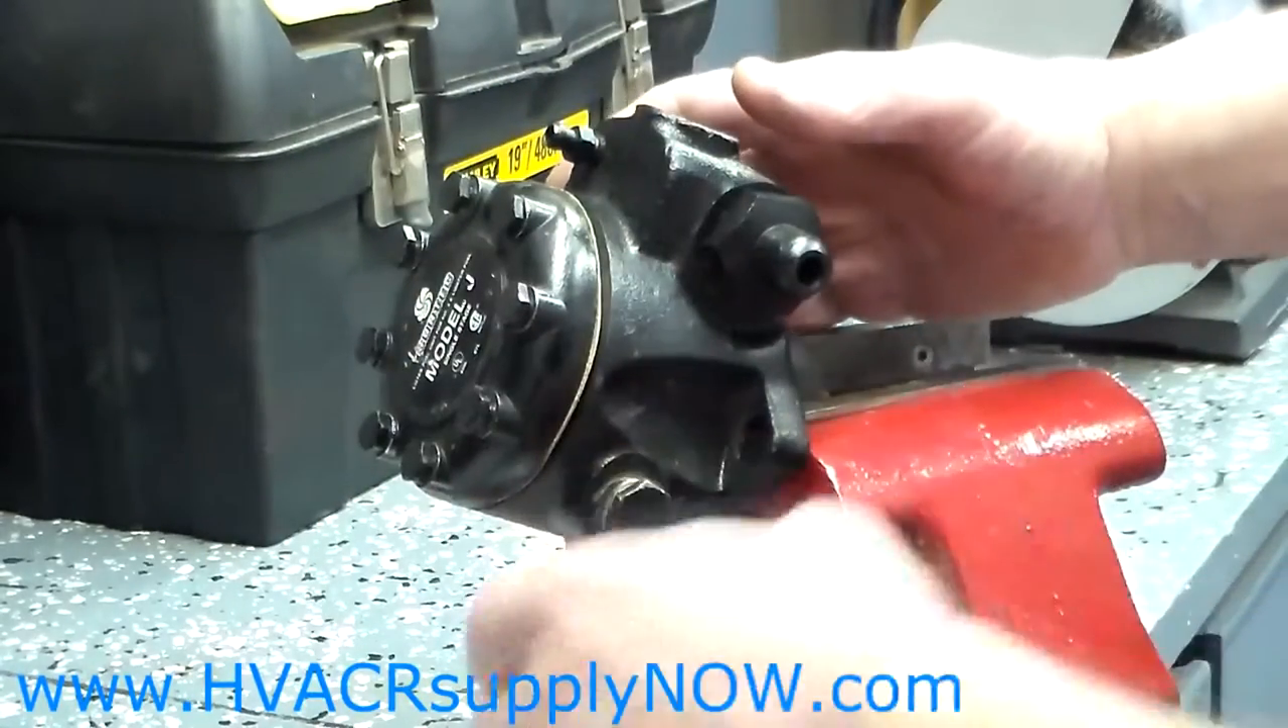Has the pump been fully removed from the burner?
Yes.